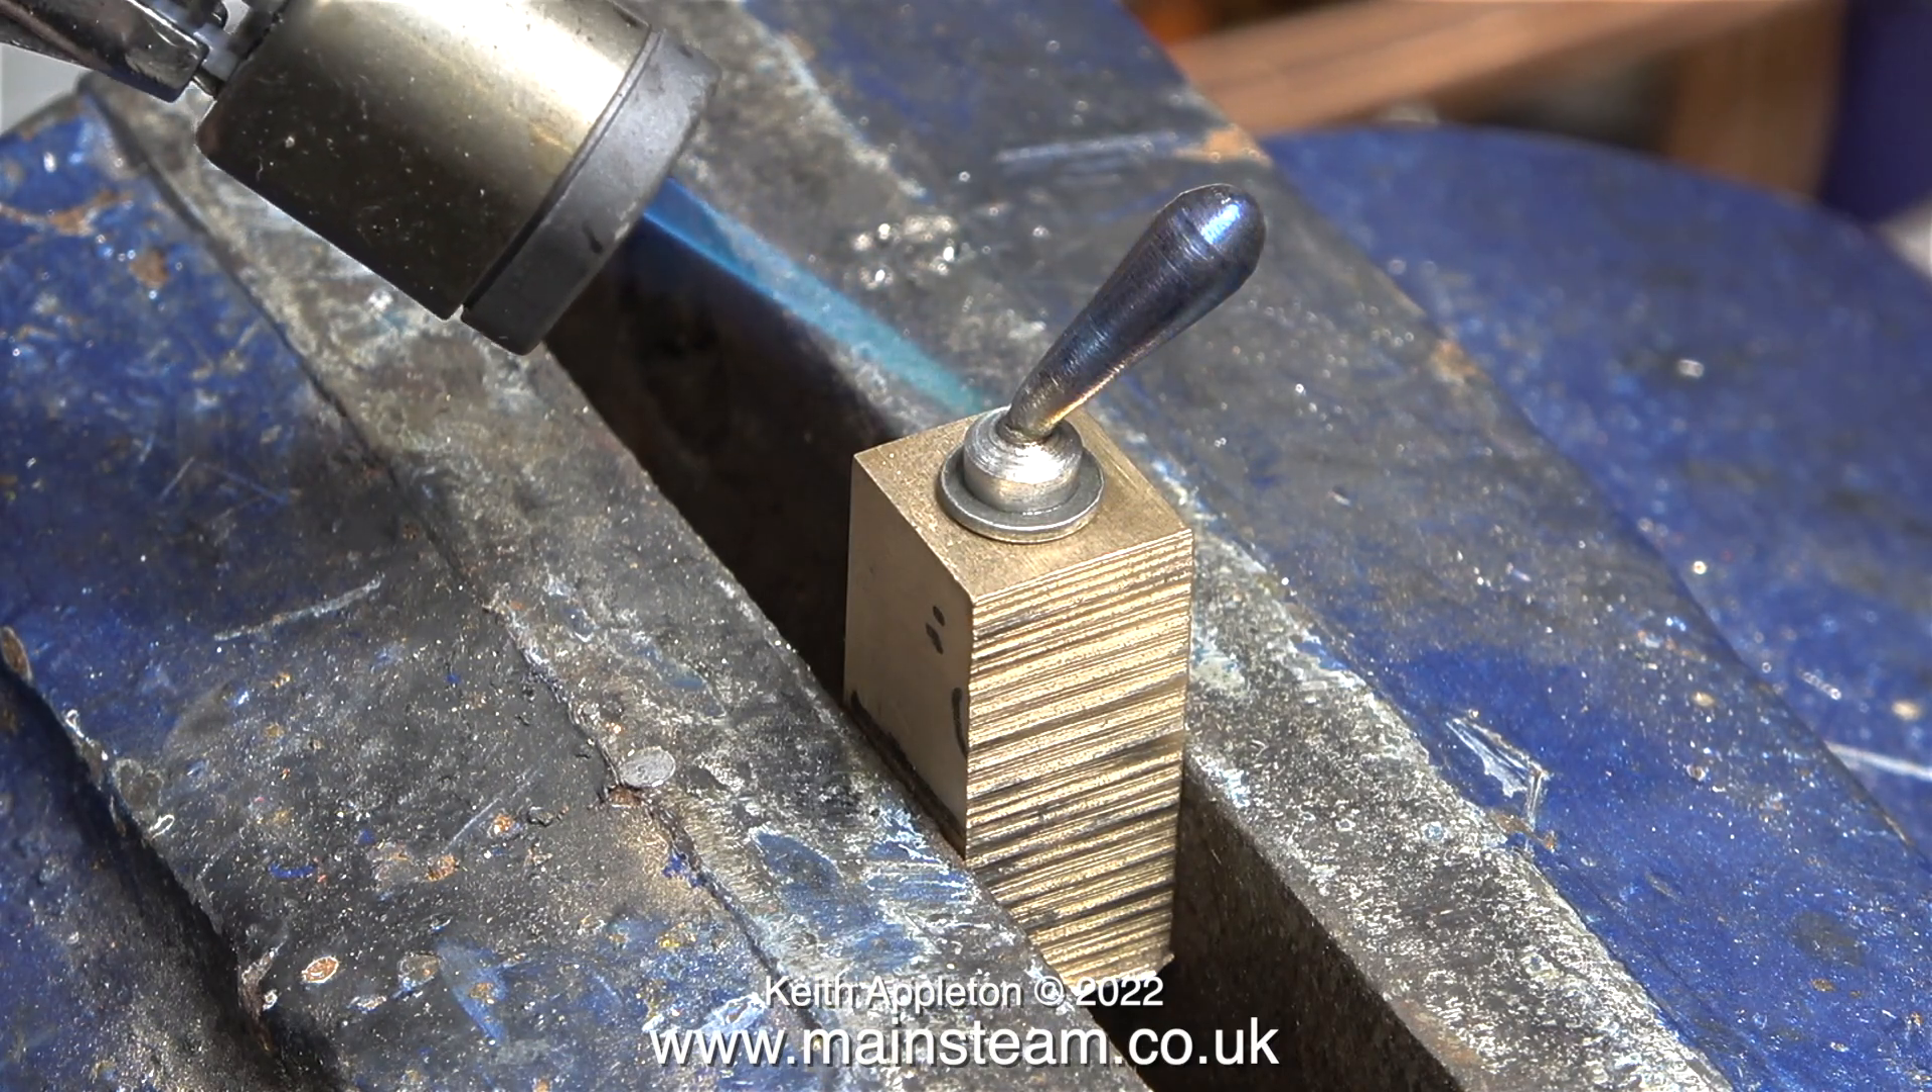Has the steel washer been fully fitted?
Yes.